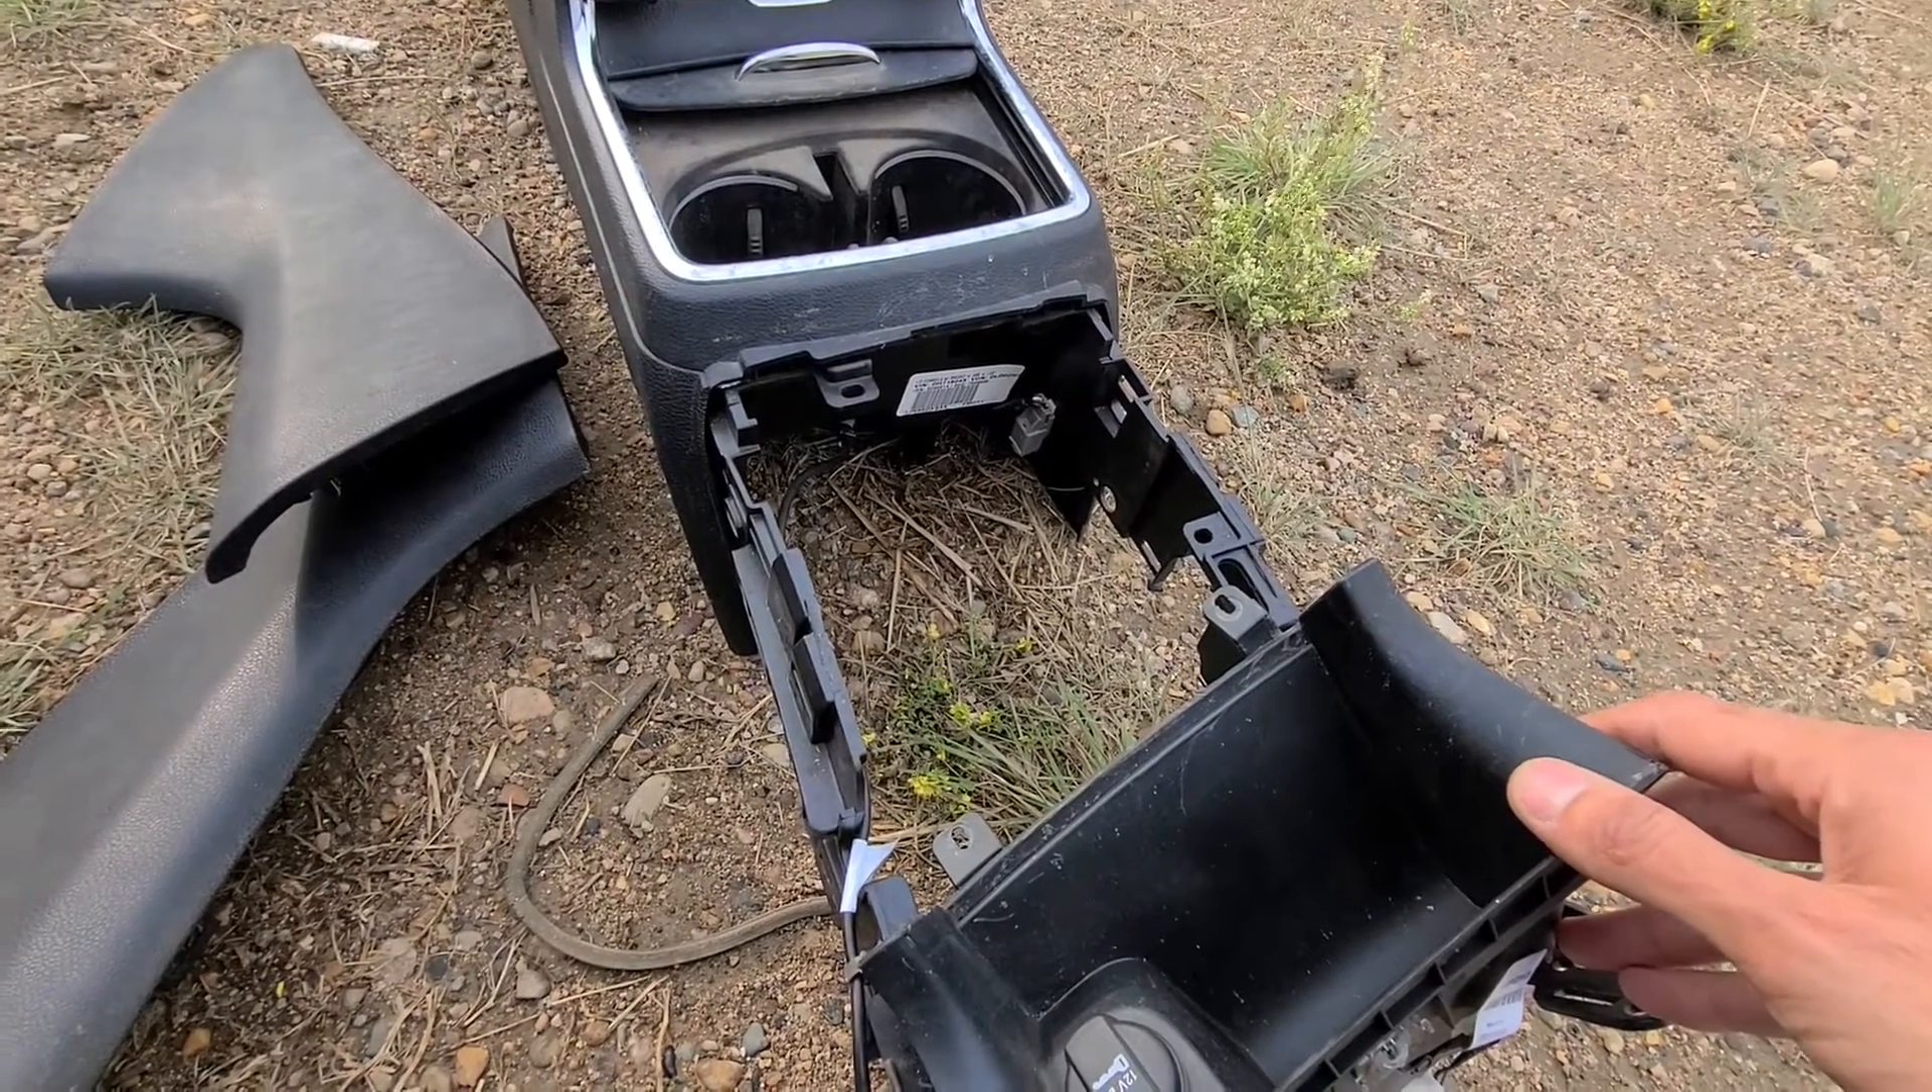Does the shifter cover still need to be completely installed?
Yes.